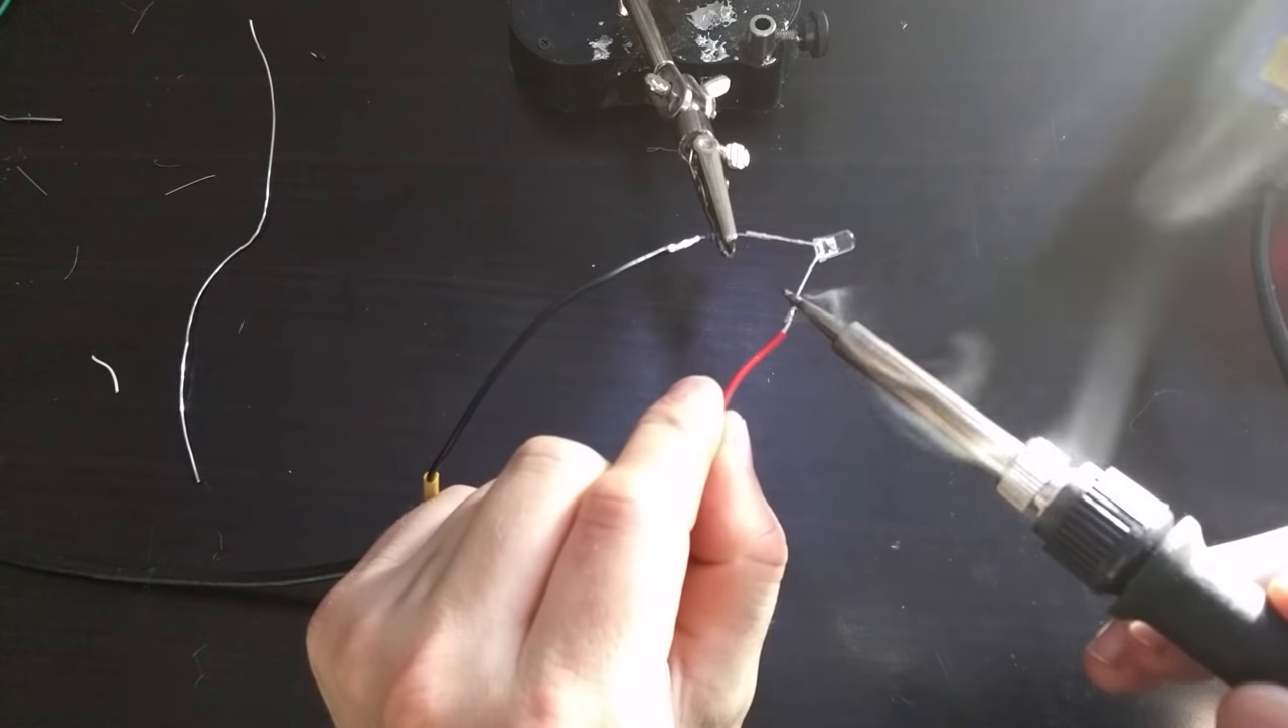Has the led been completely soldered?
No.